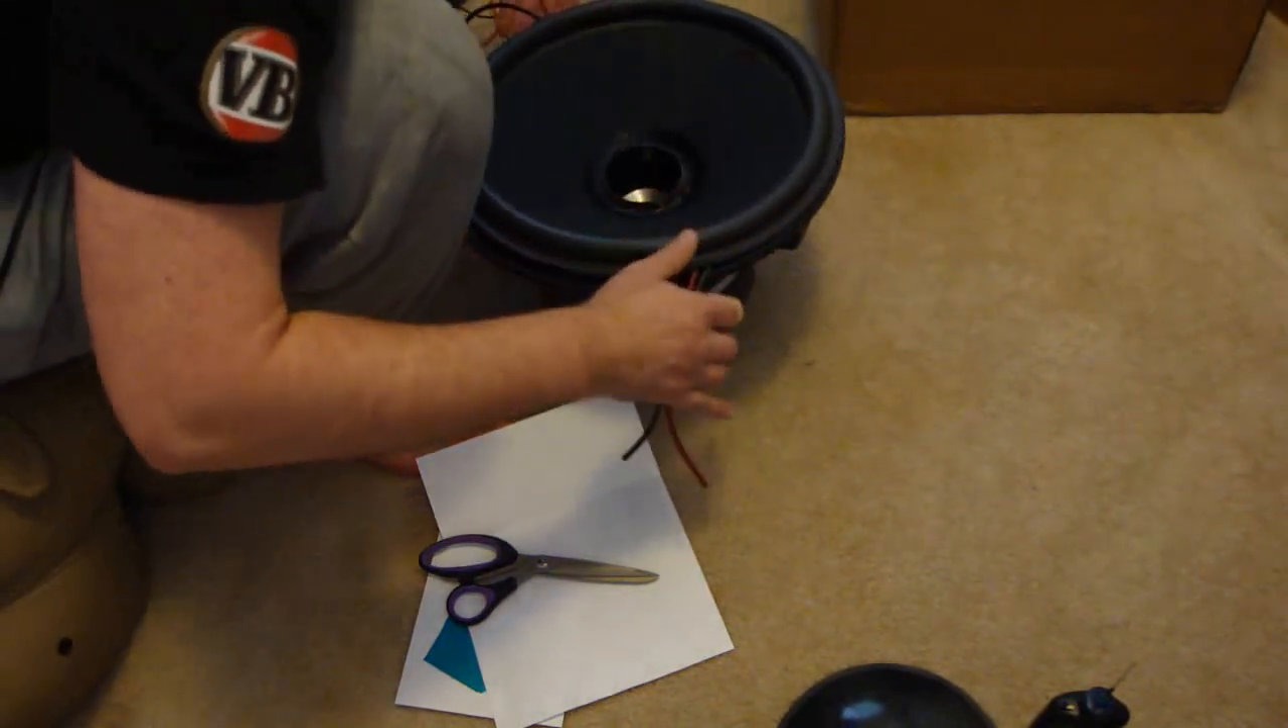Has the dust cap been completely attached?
No.